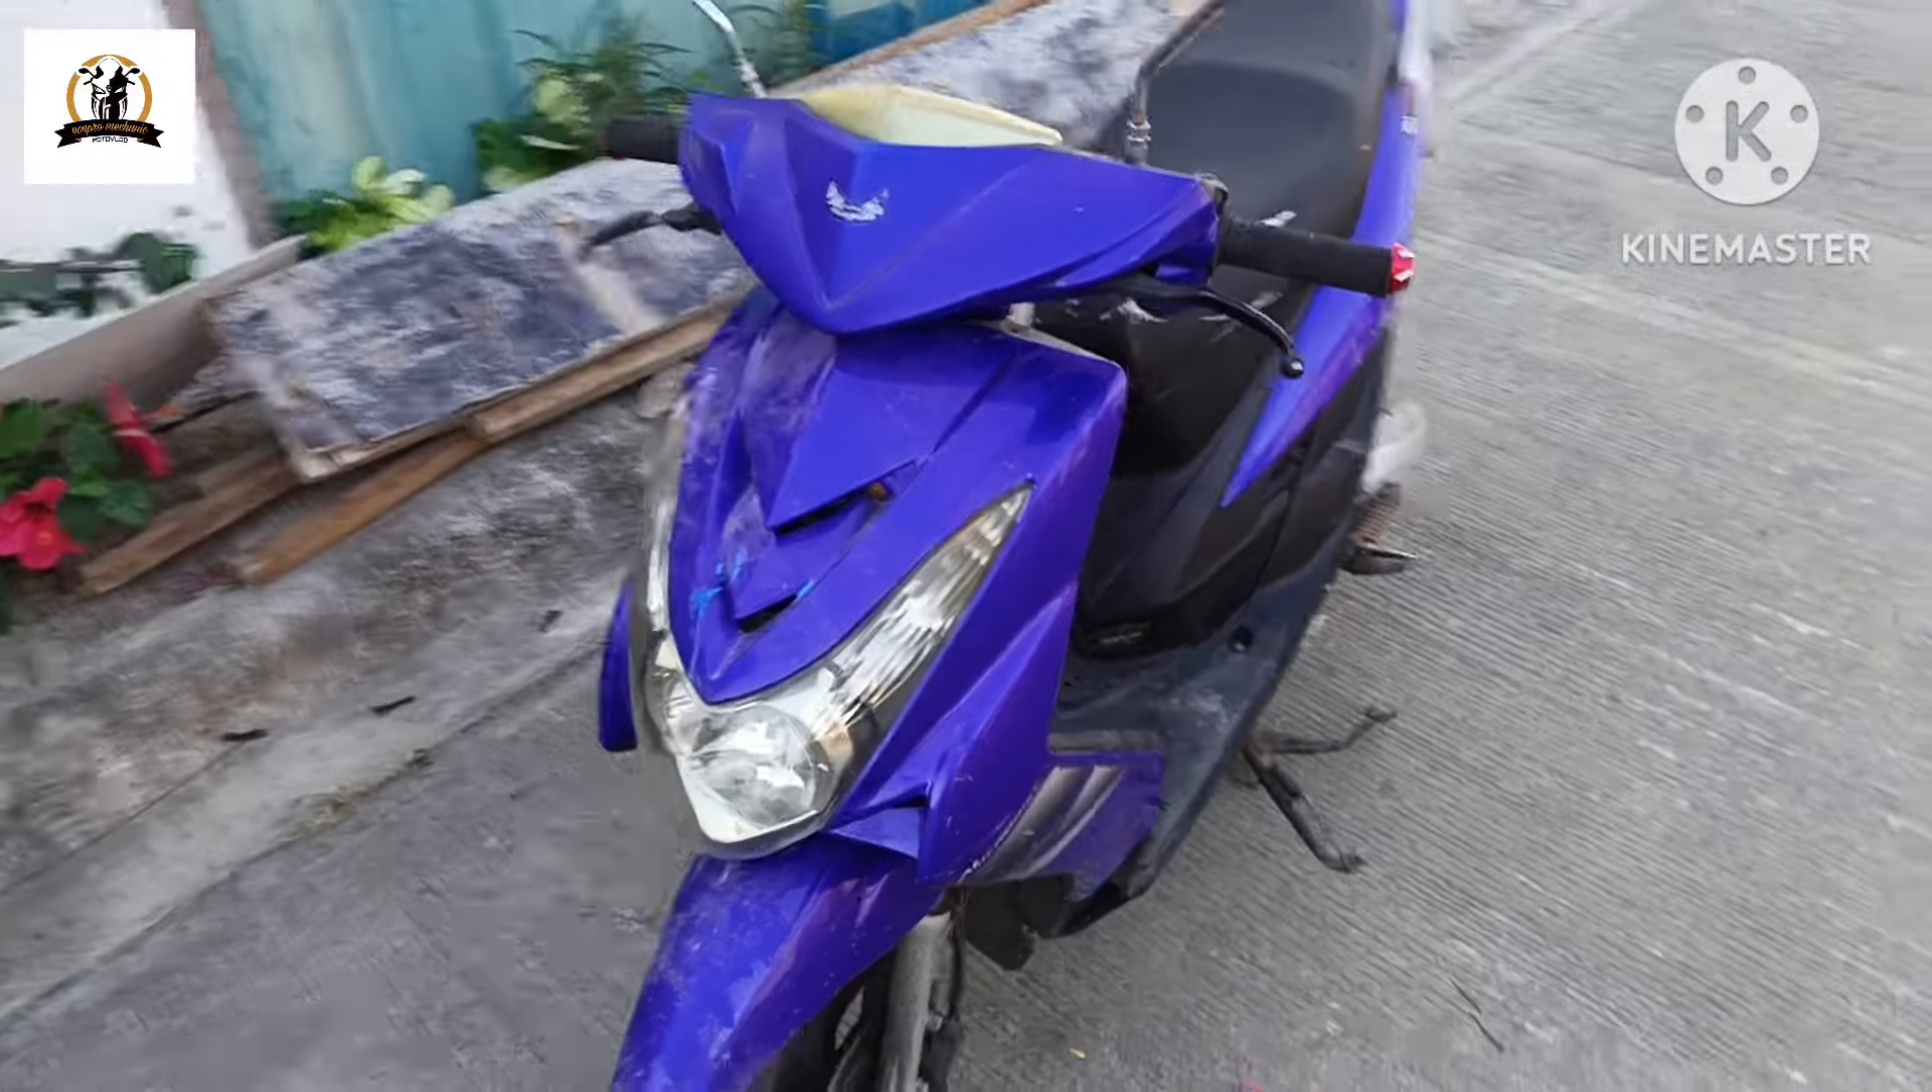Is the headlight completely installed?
Yes.